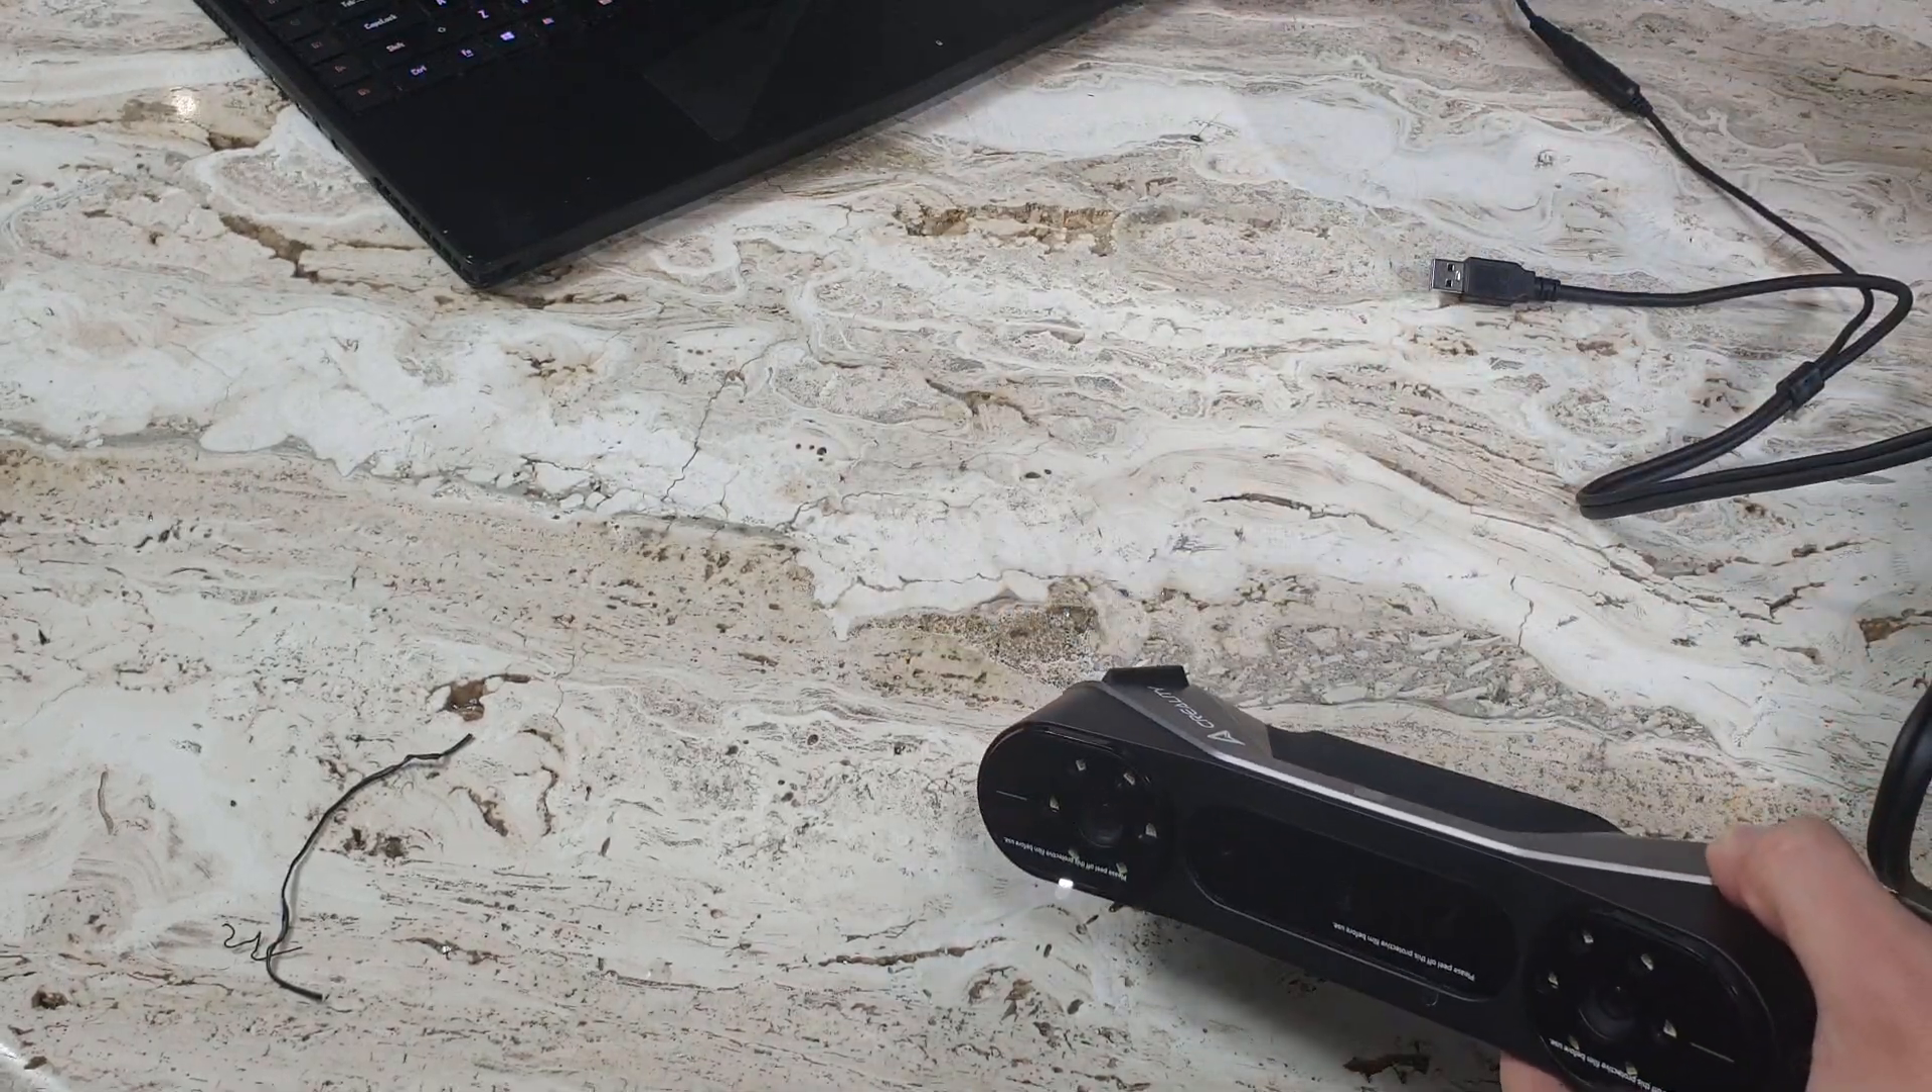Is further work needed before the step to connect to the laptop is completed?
Yes.